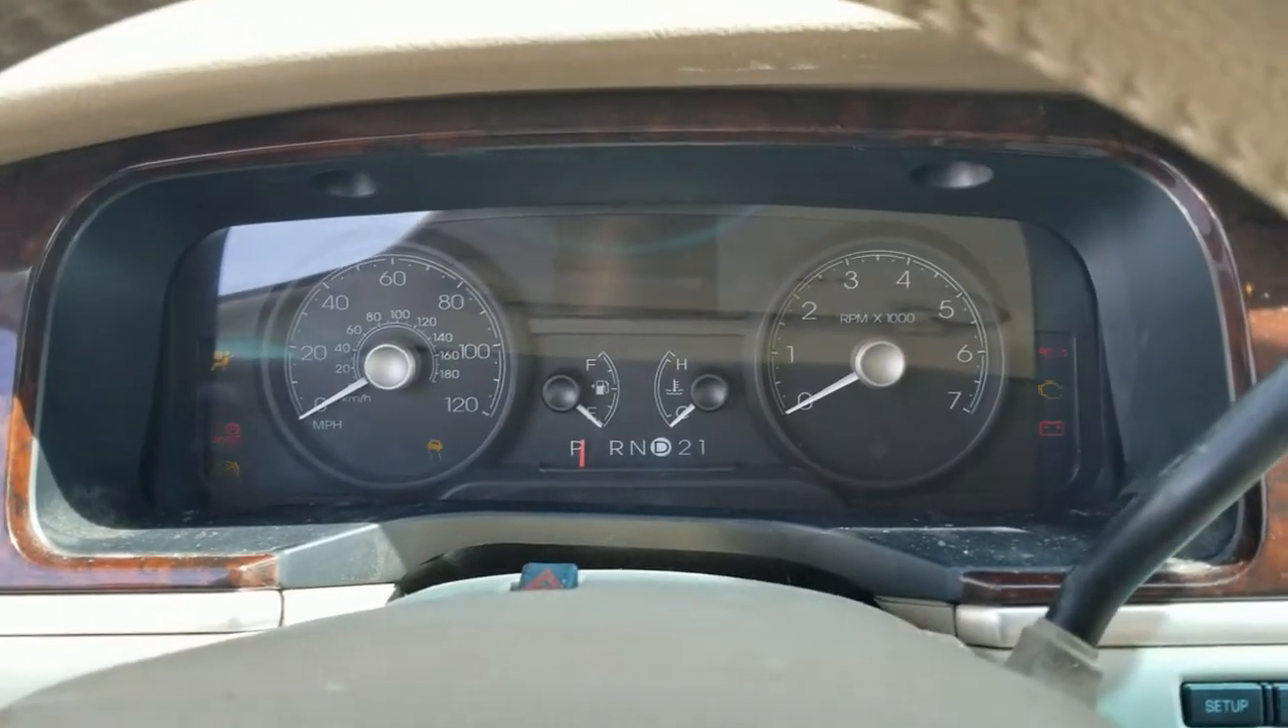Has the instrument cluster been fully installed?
Yes.